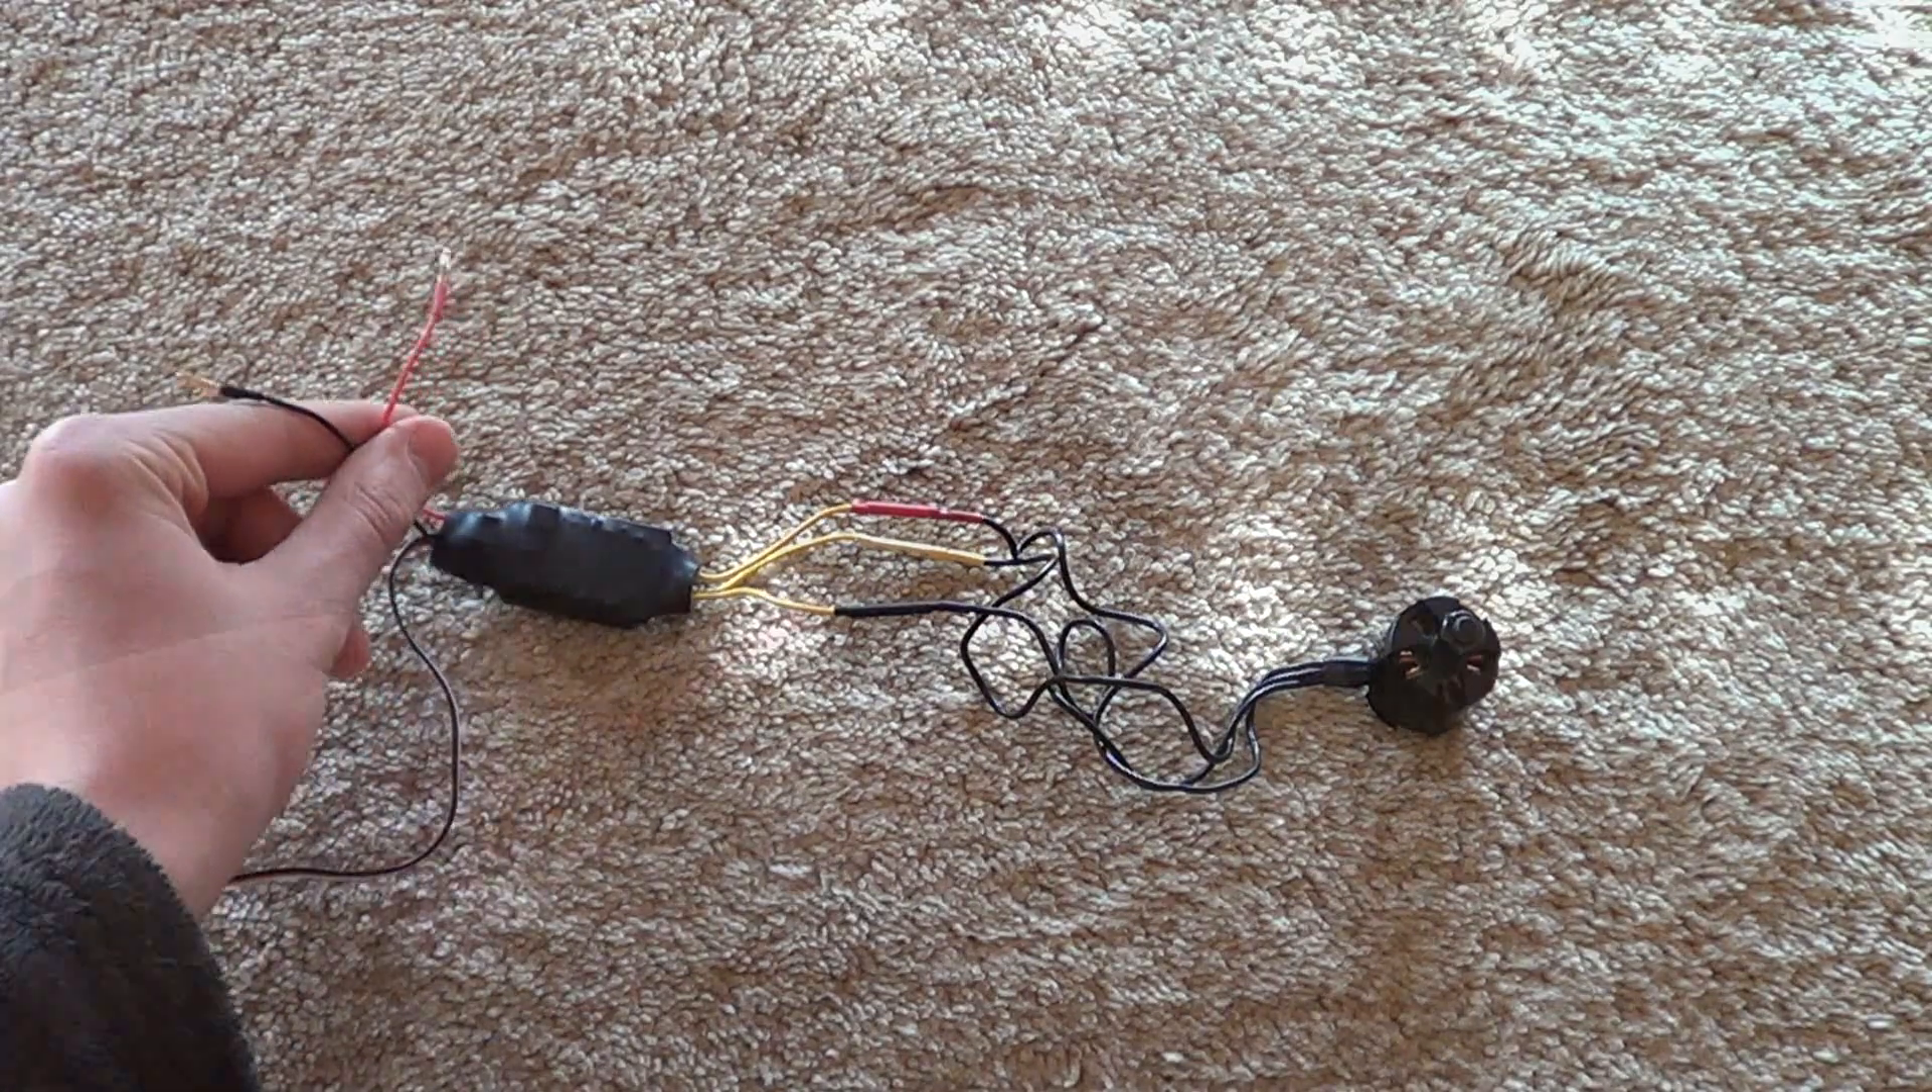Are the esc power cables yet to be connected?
Yes.